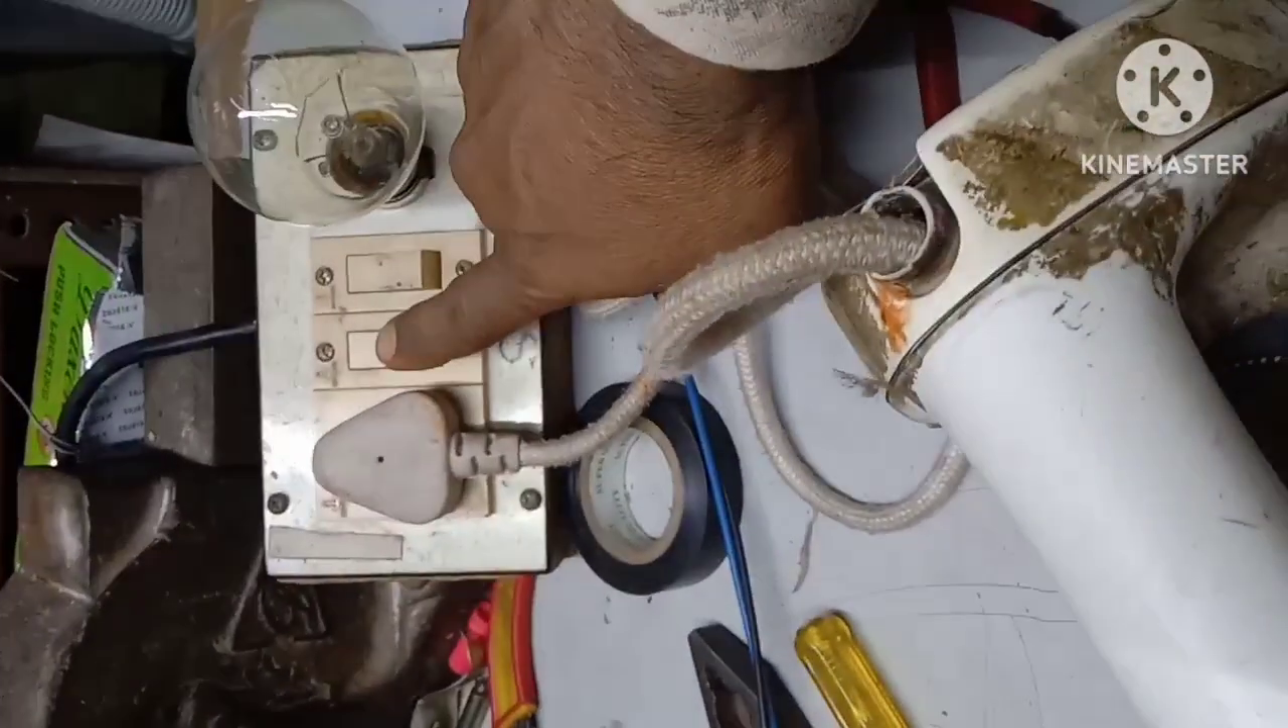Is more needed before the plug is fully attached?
No.